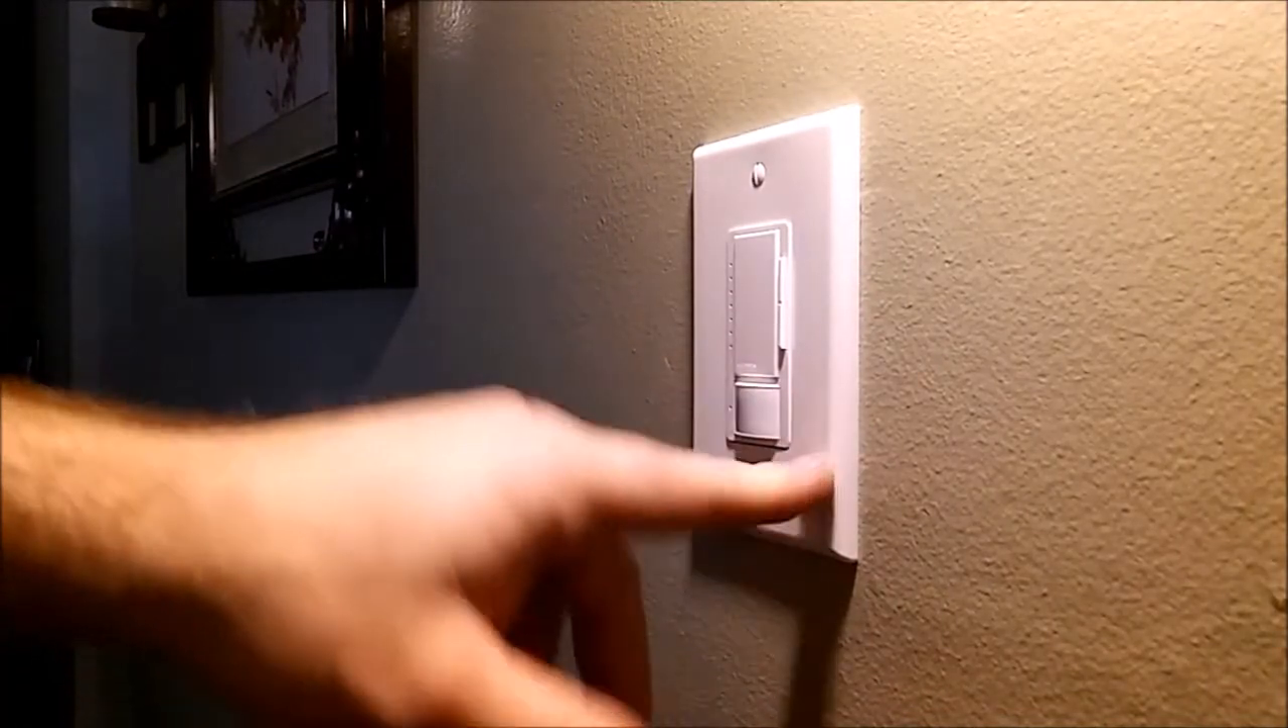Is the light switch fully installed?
Yes.